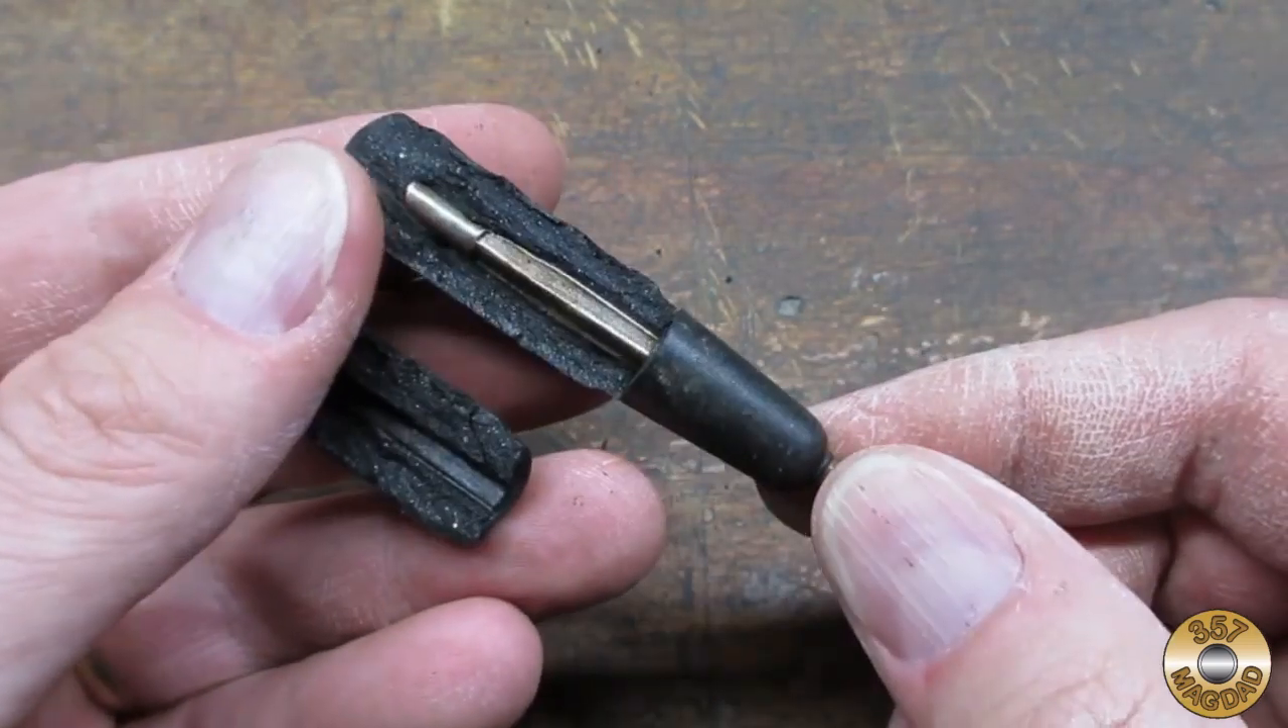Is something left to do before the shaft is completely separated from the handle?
Yes.